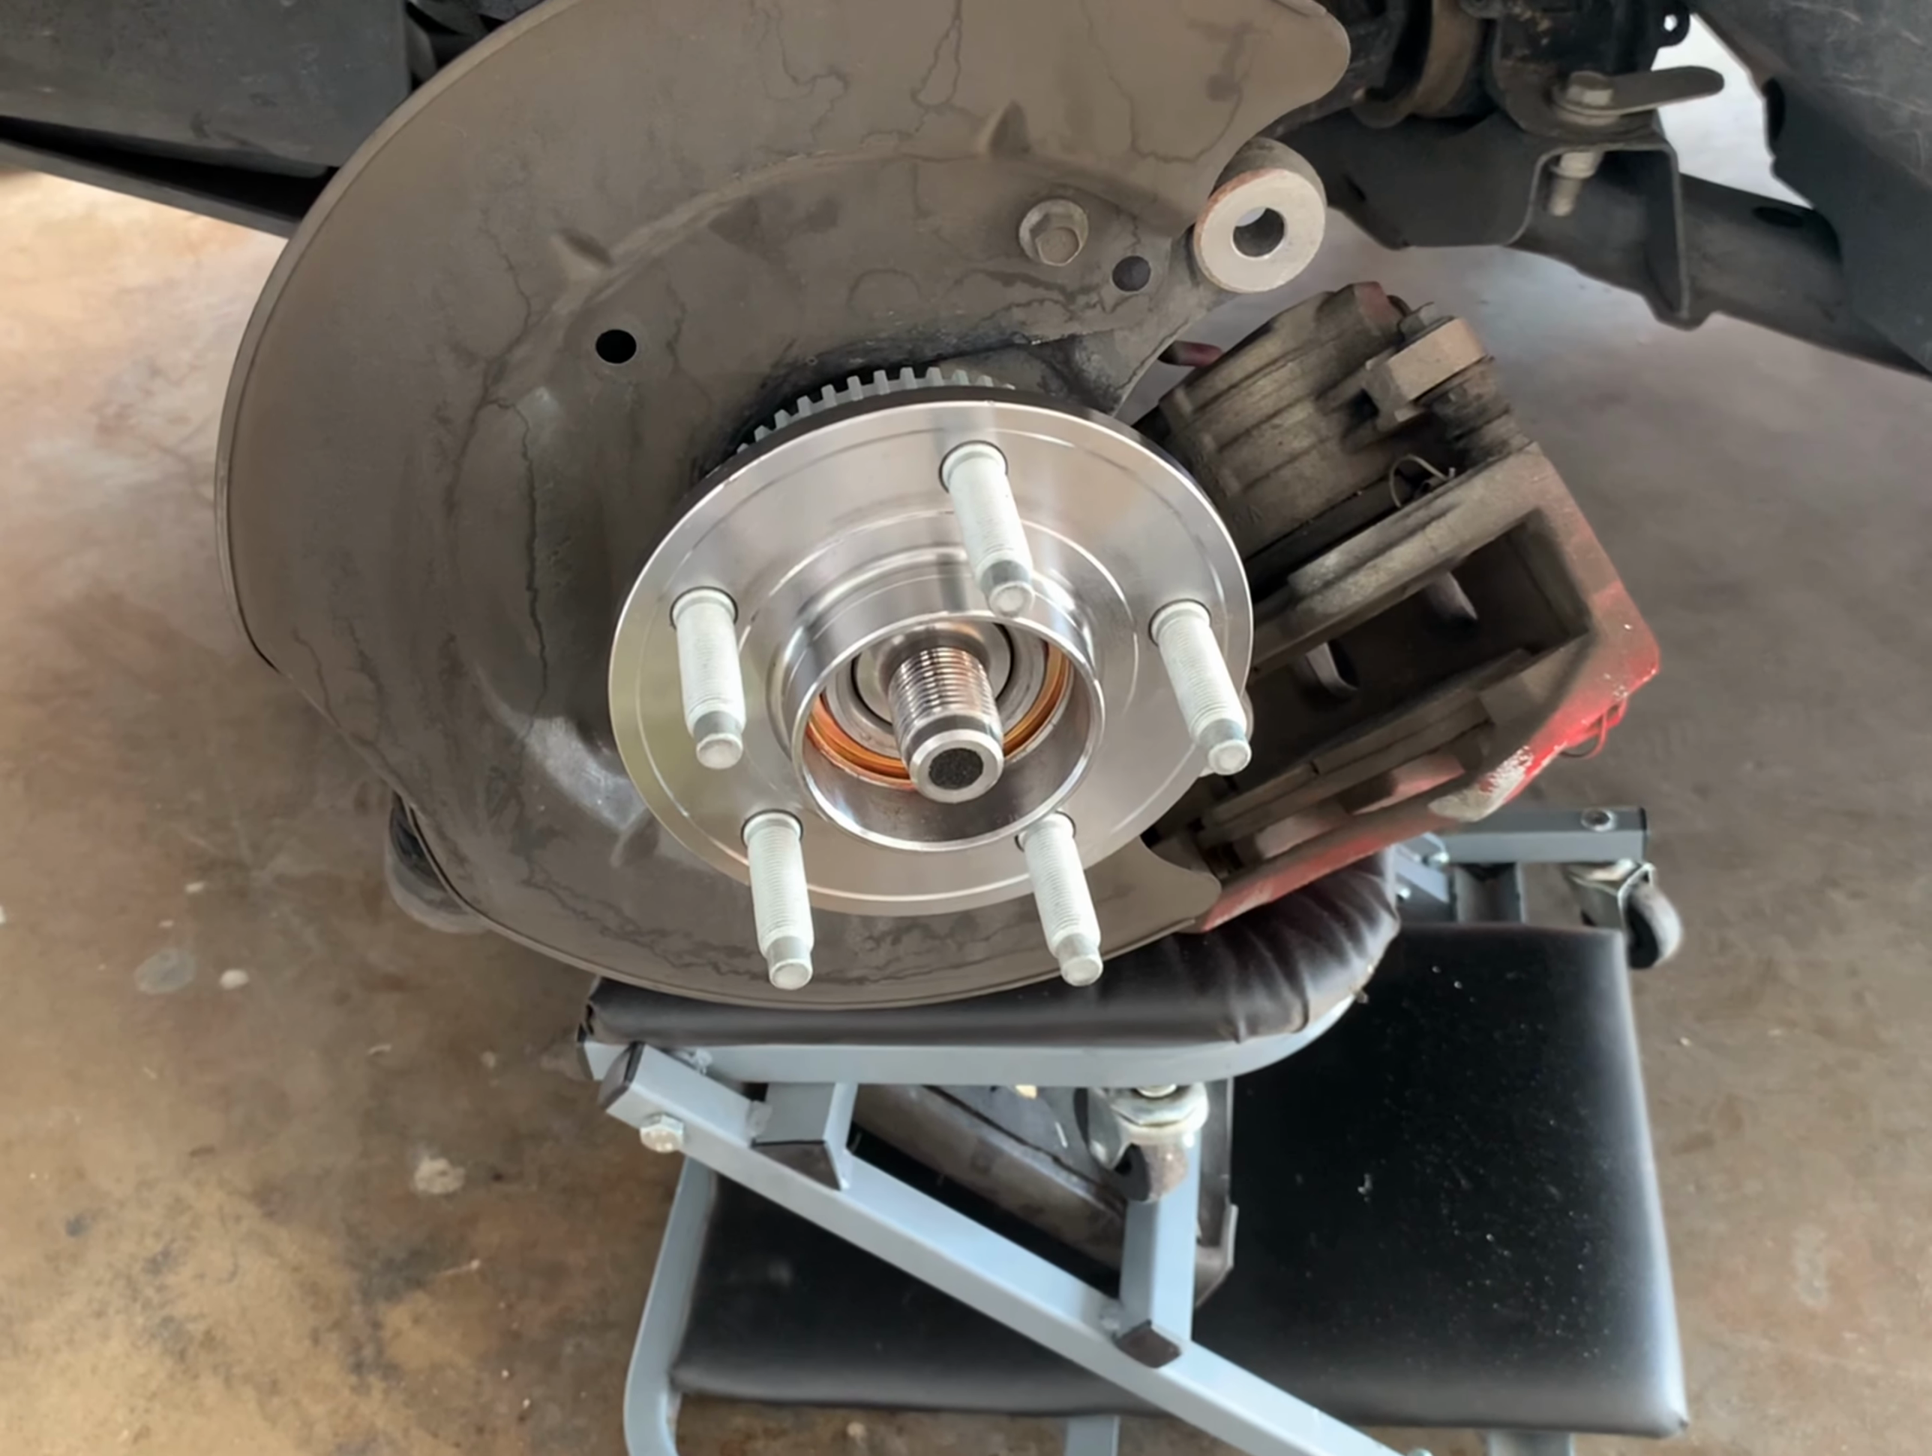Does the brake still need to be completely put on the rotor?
Yes.